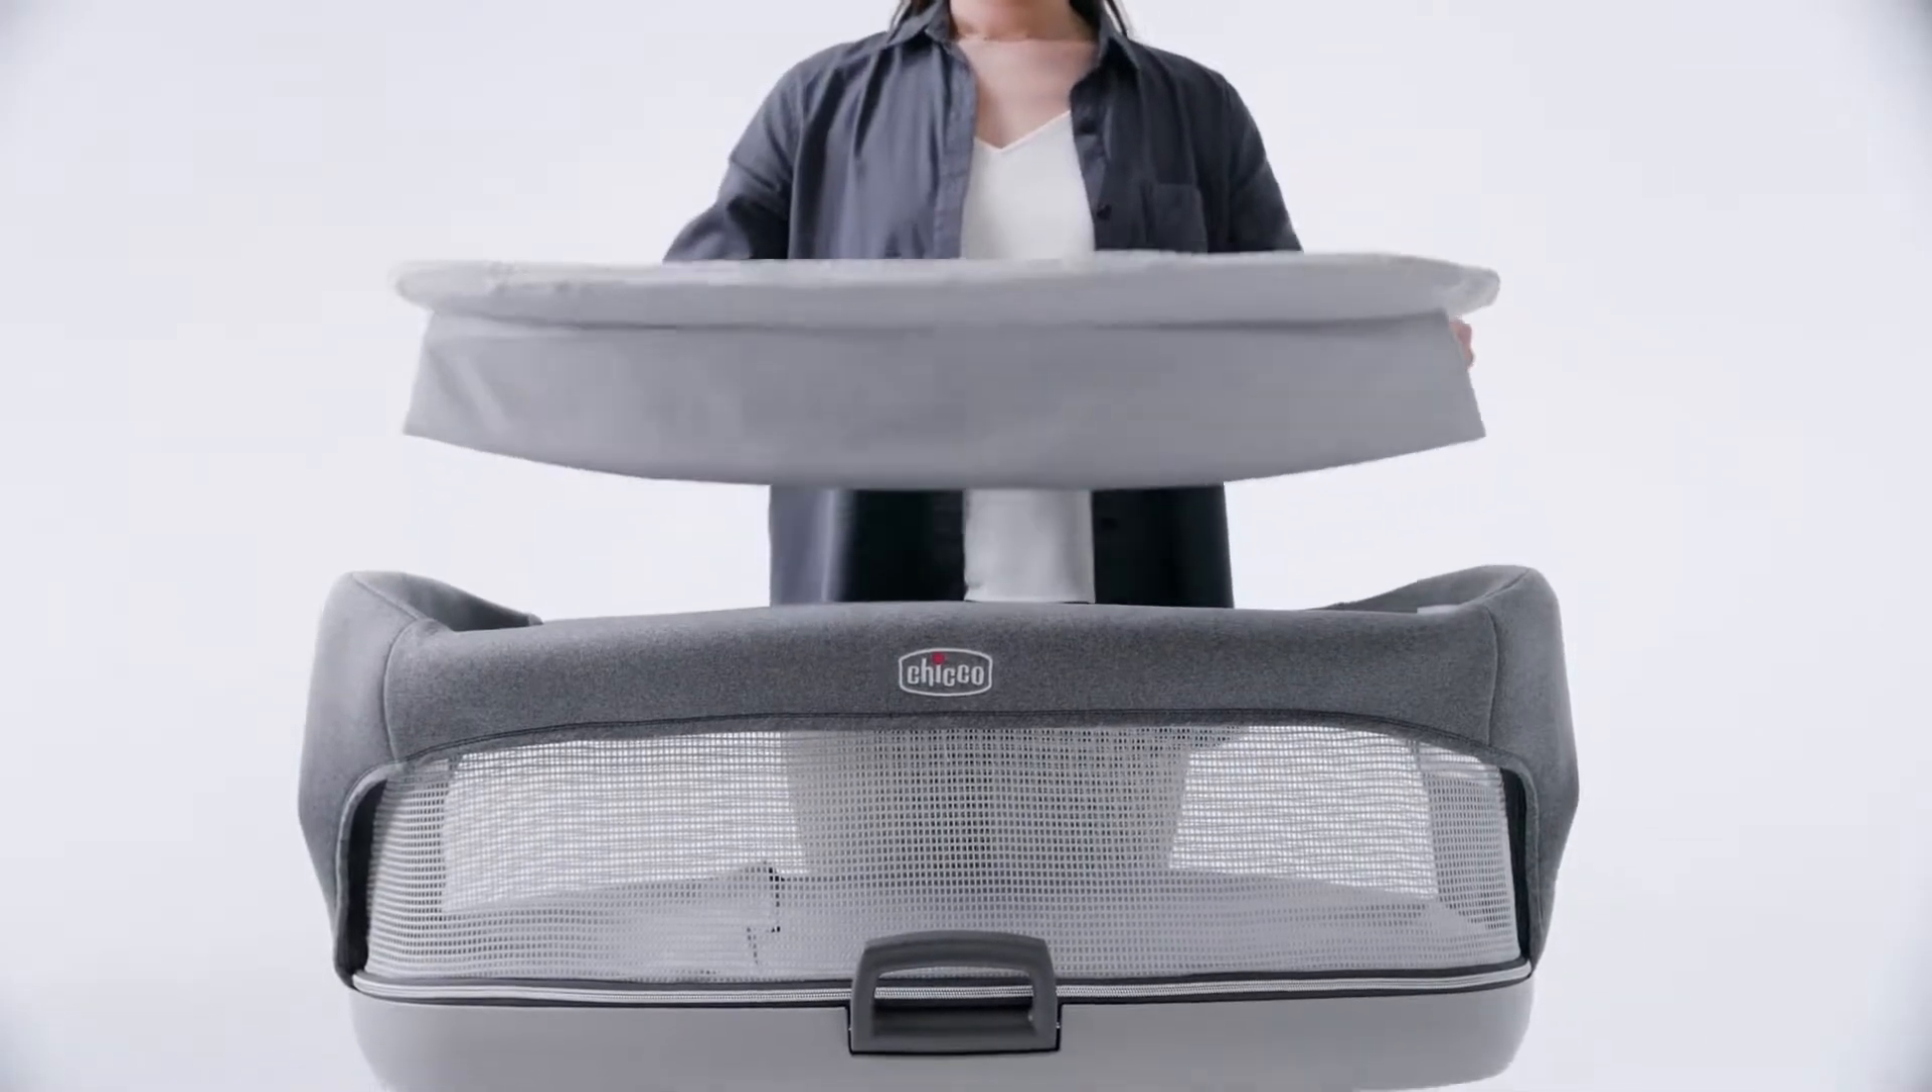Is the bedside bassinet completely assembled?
No.